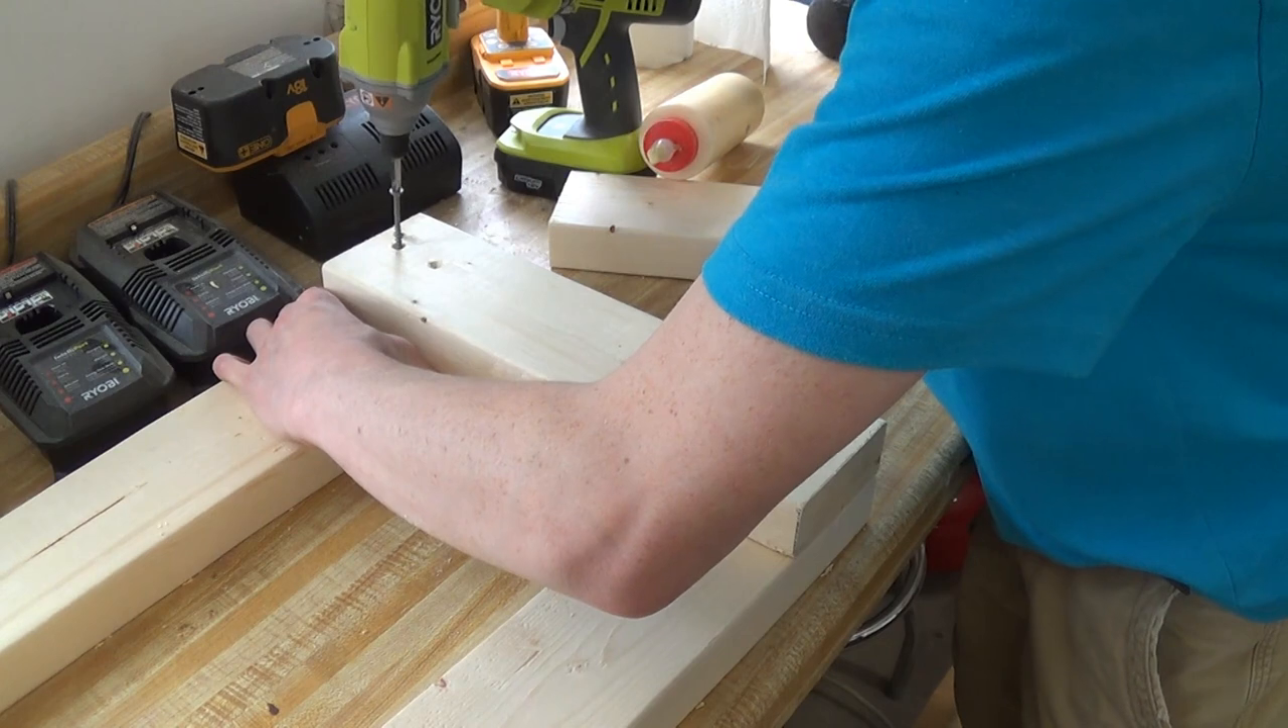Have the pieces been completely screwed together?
No.